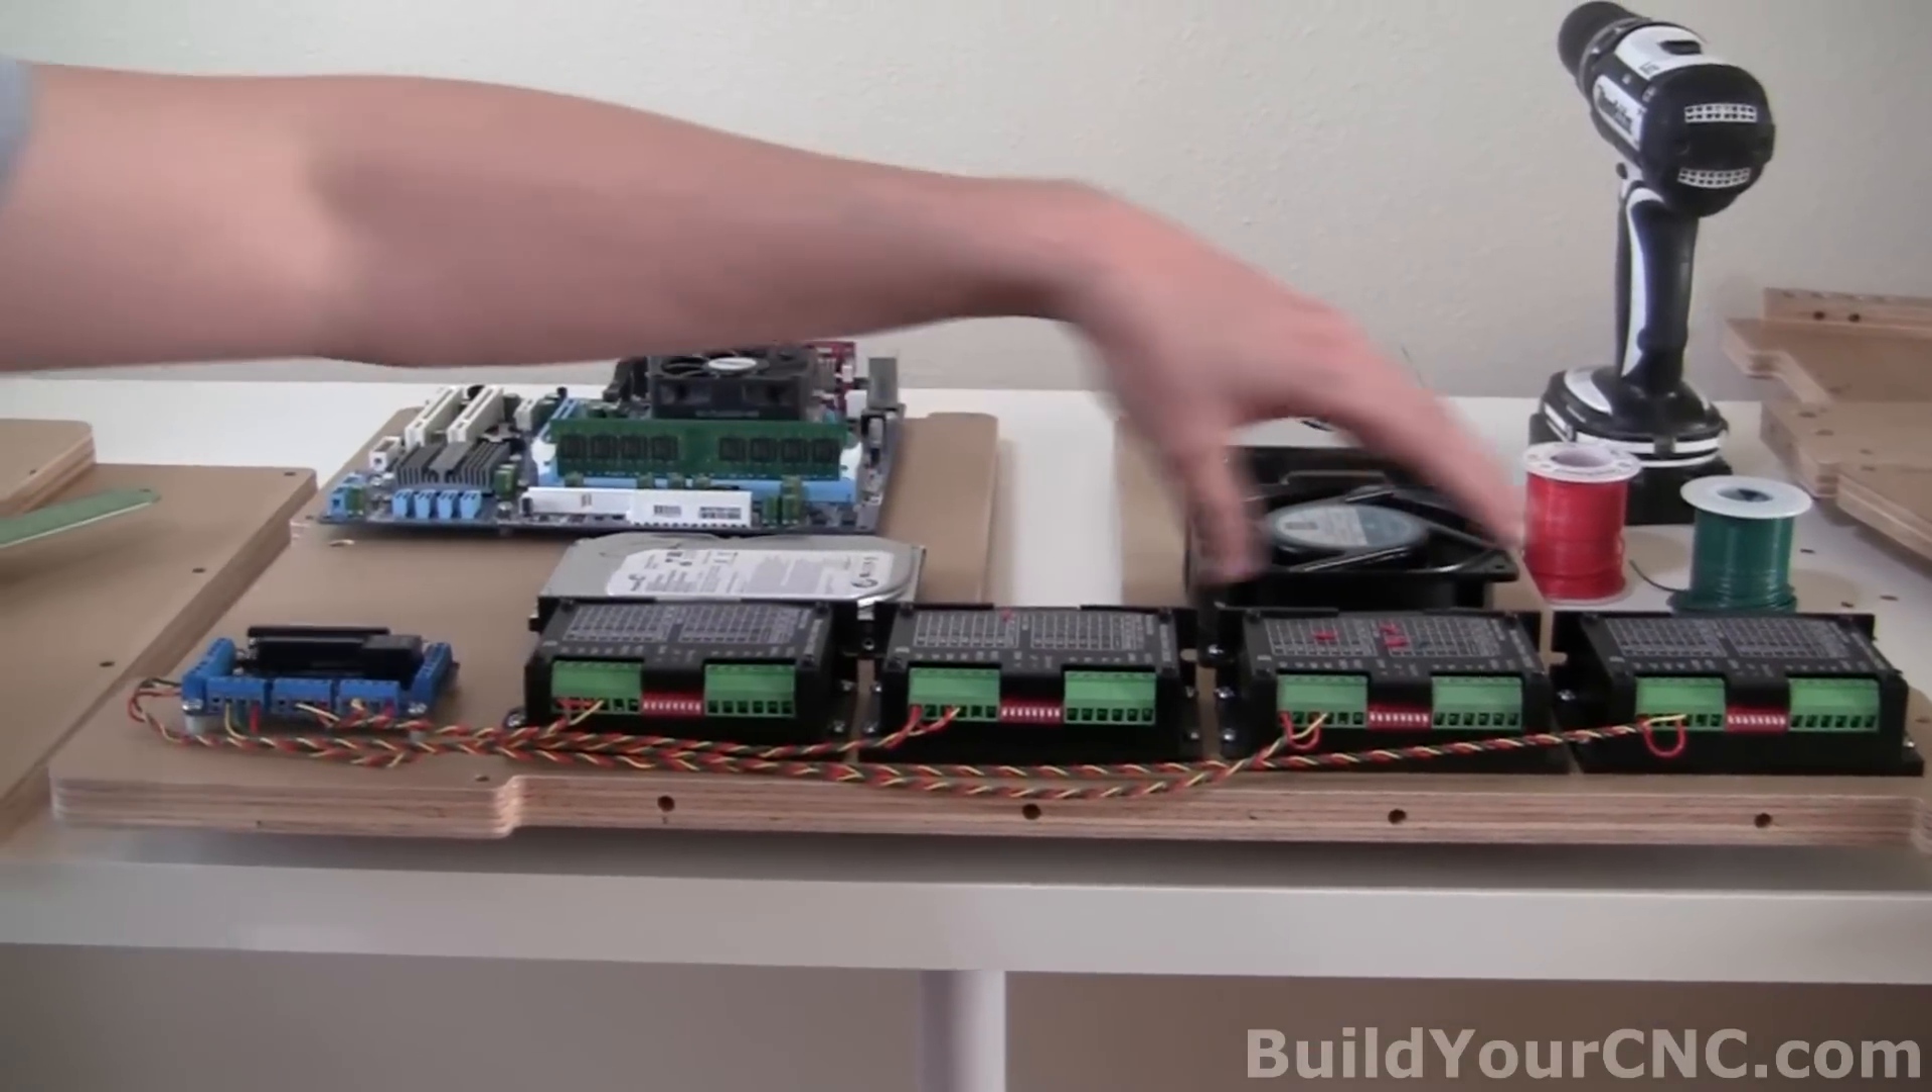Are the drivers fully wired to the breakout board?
Yes.